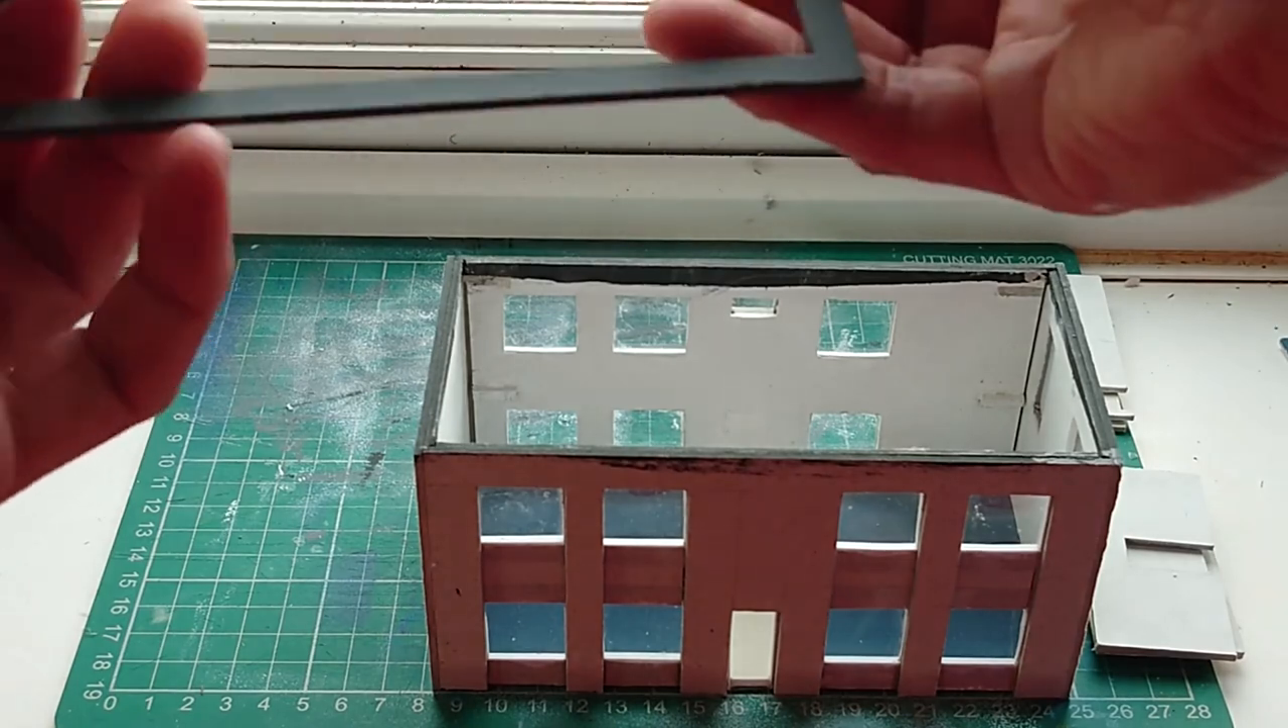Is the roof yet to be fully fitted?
Yes.